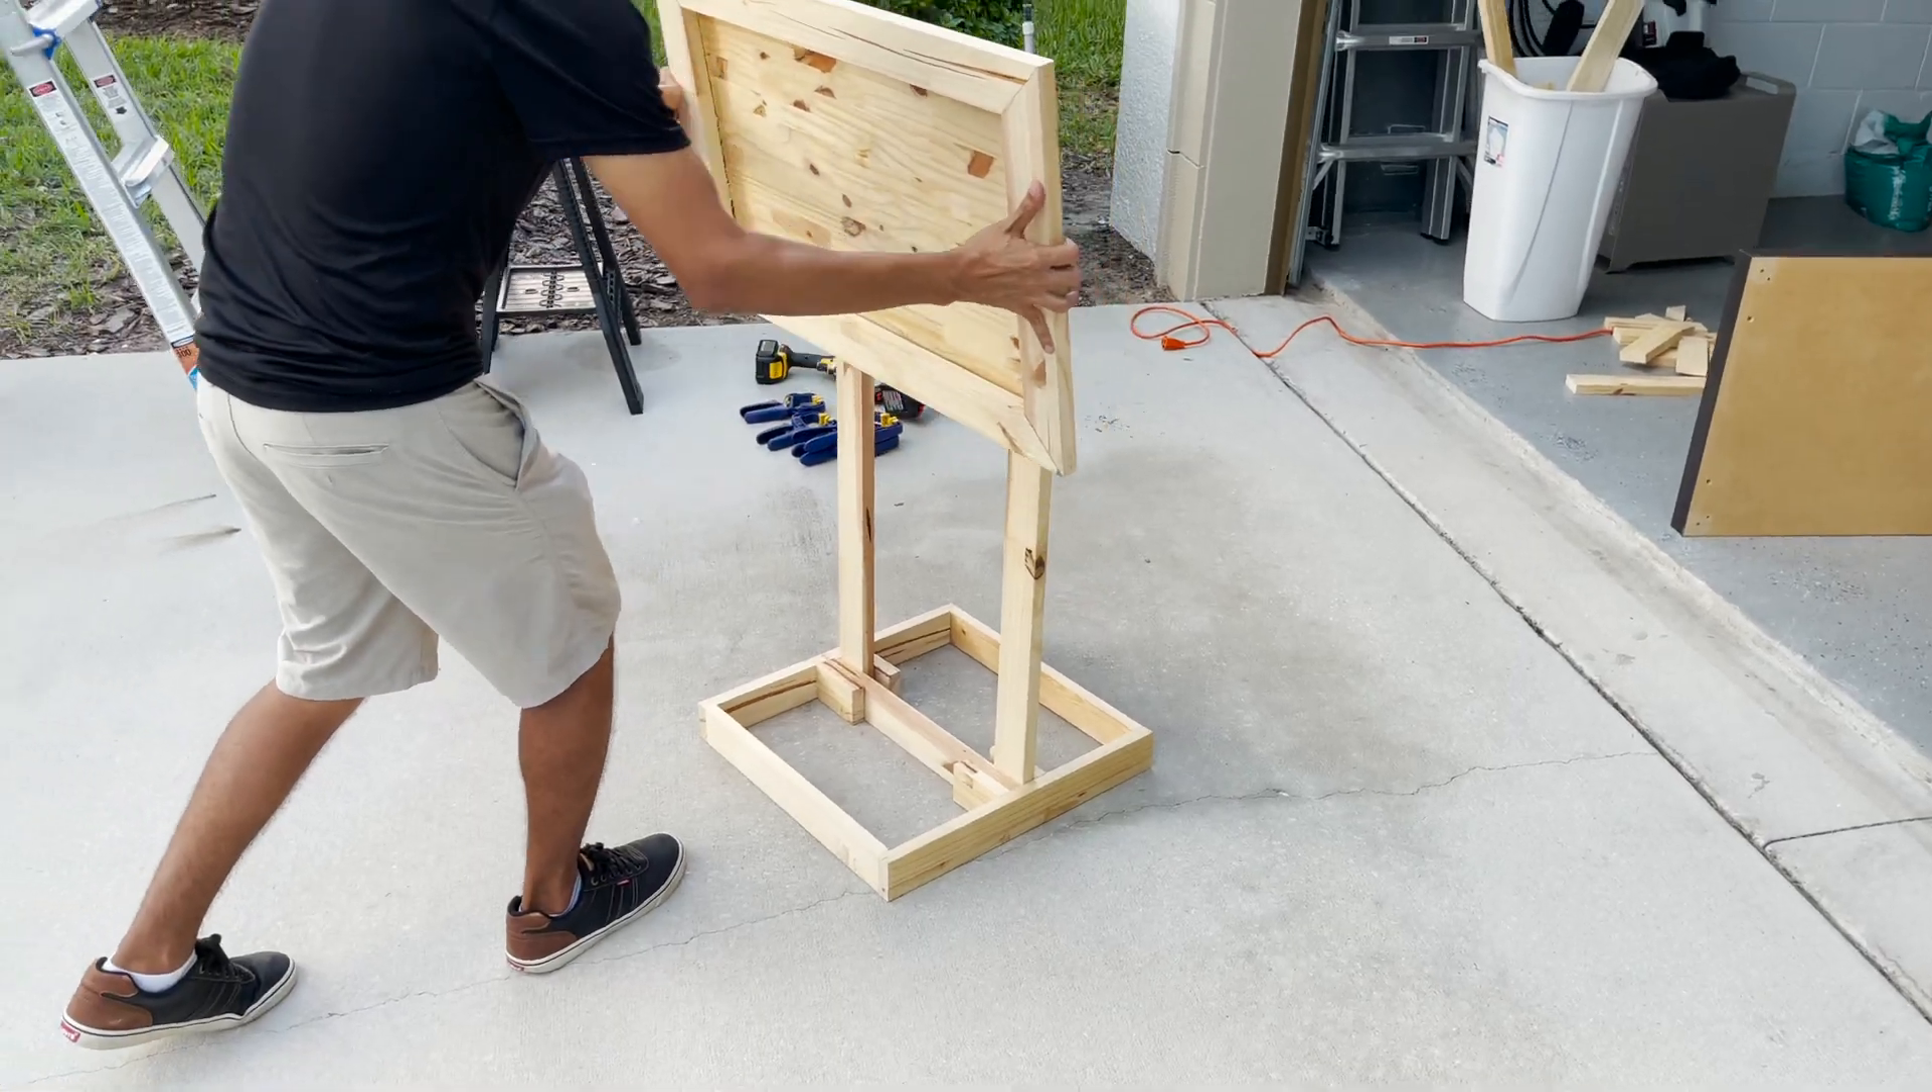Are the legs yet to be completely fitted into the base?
No.